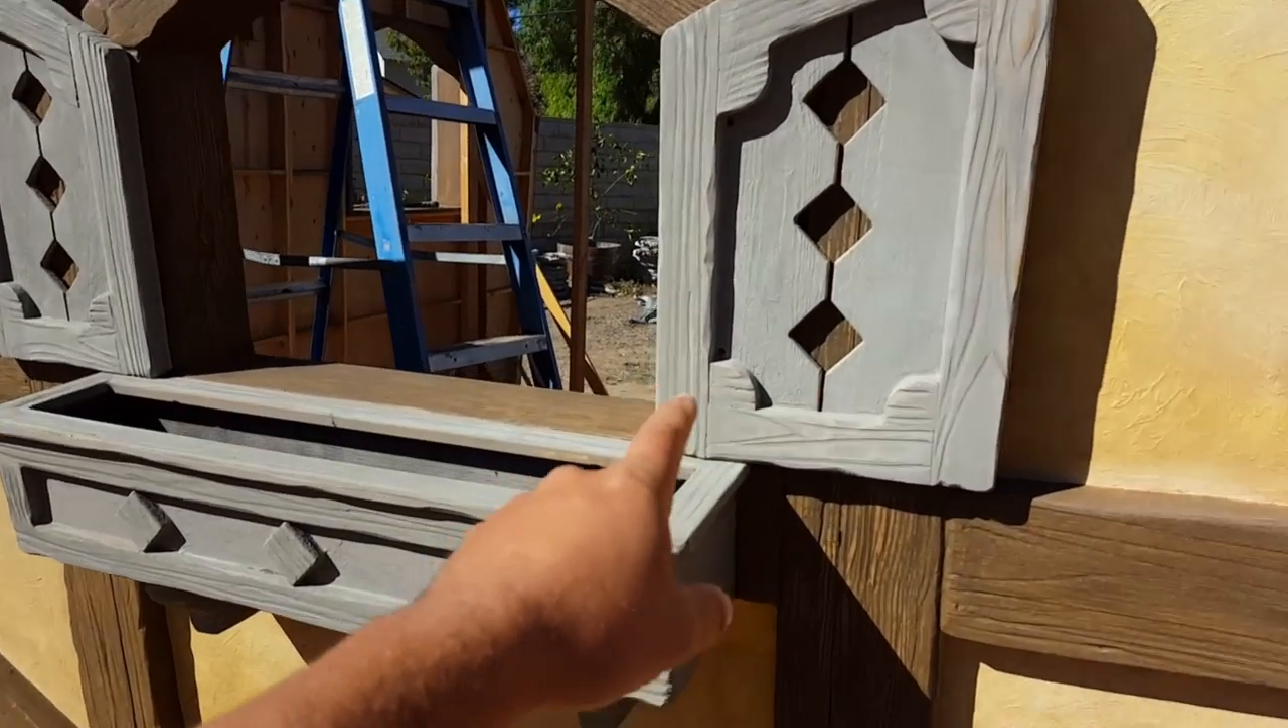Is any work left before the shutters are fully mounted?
No.